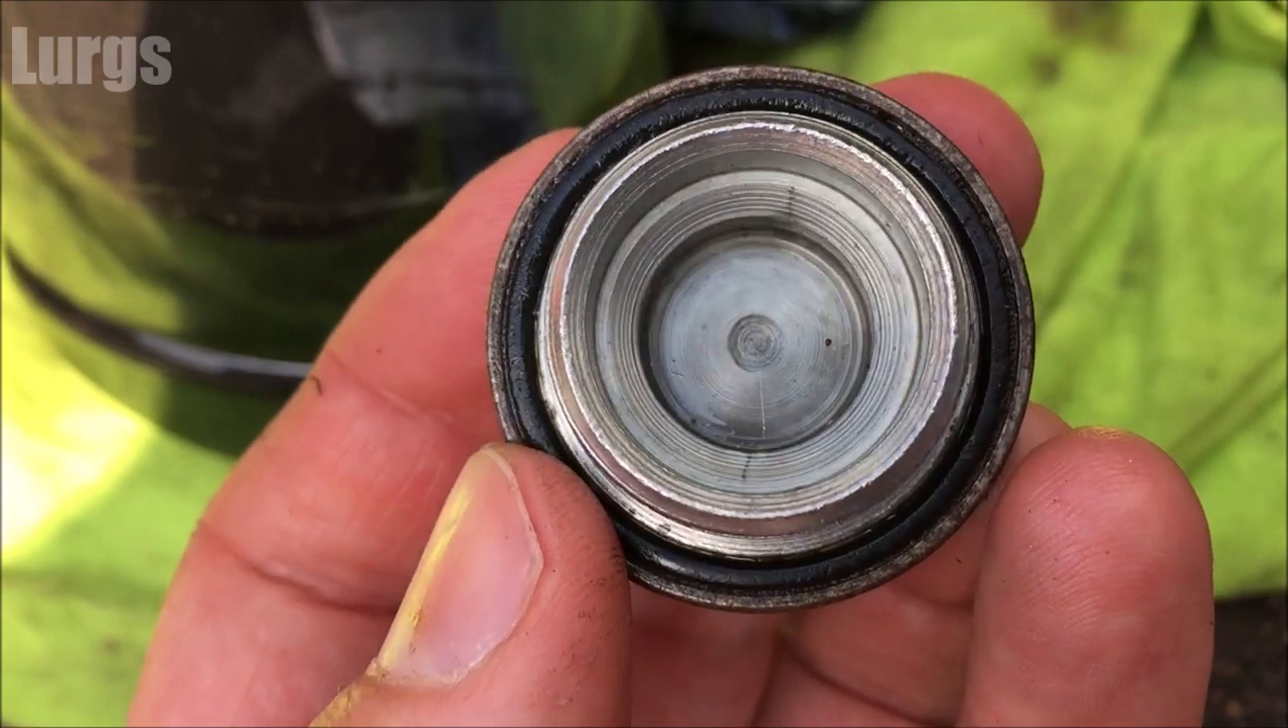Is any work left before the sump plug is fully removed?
No.